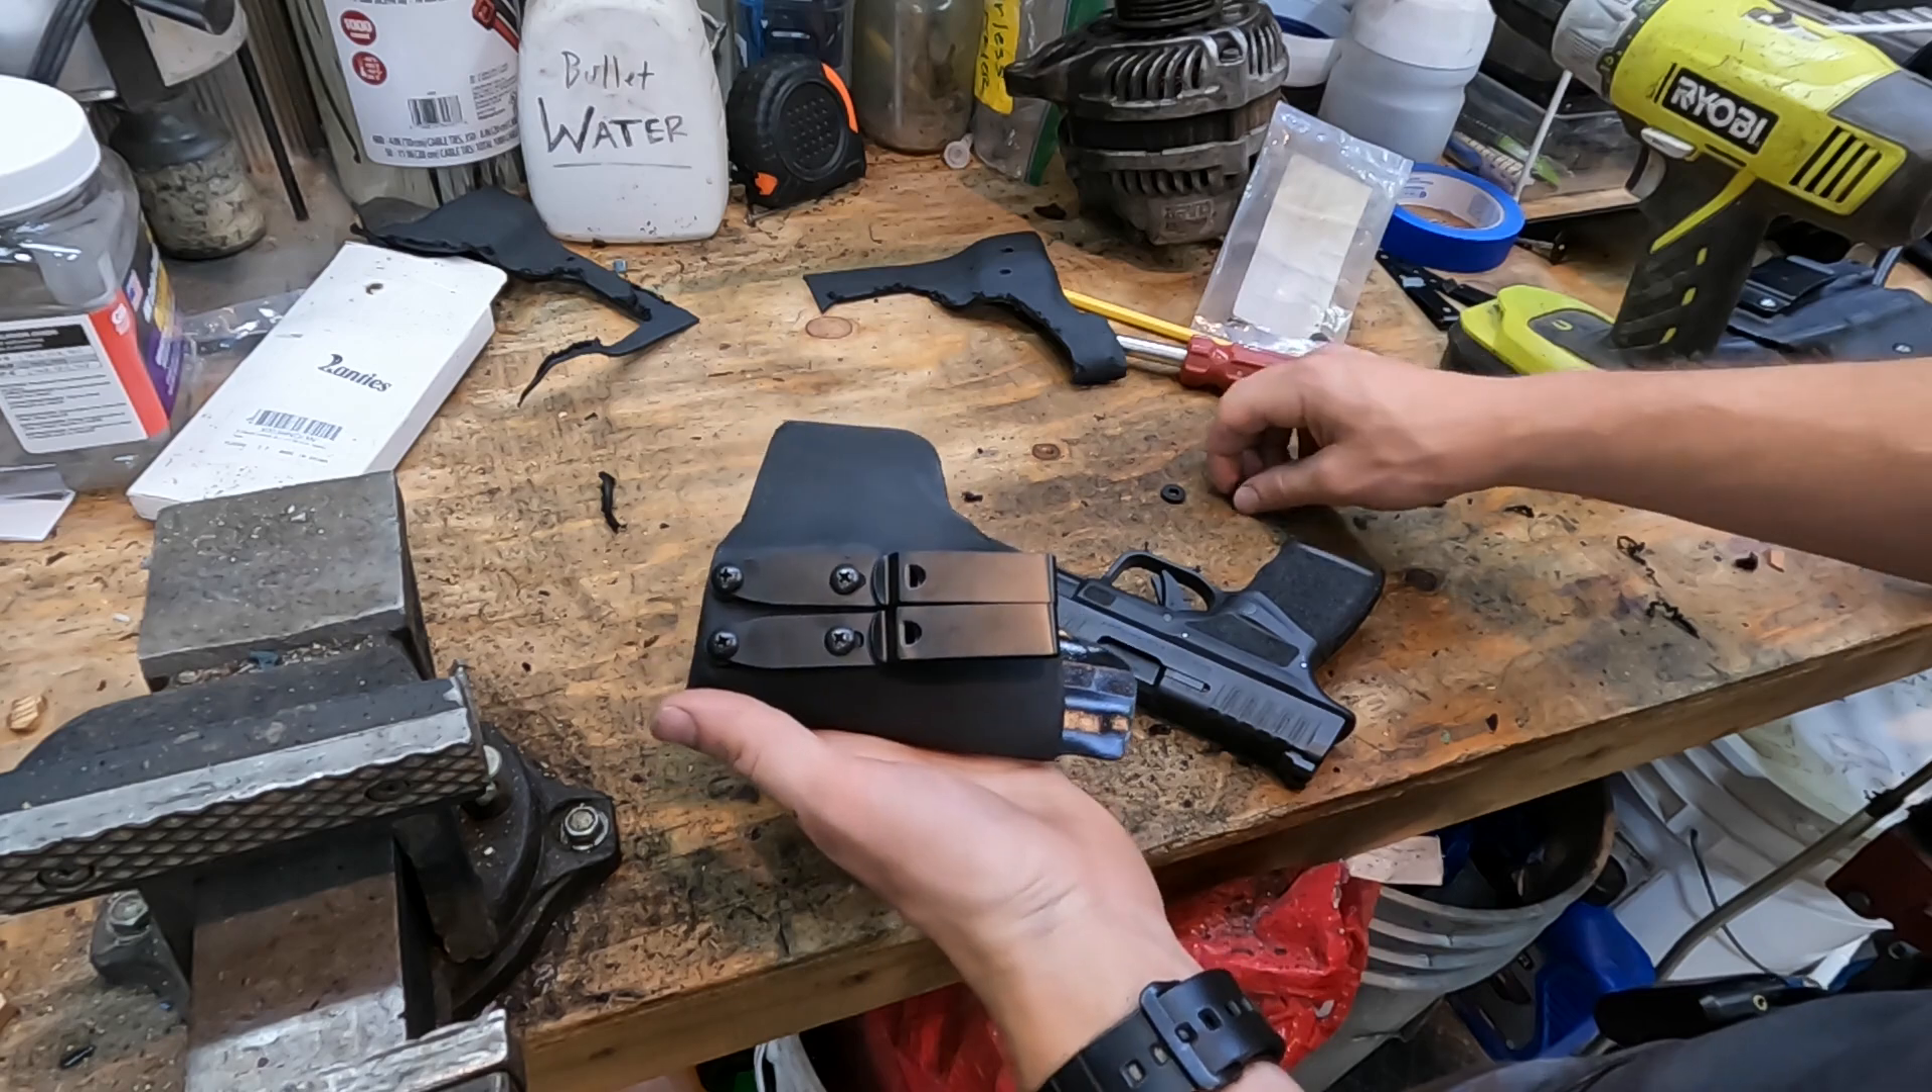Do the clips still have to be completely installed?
No.